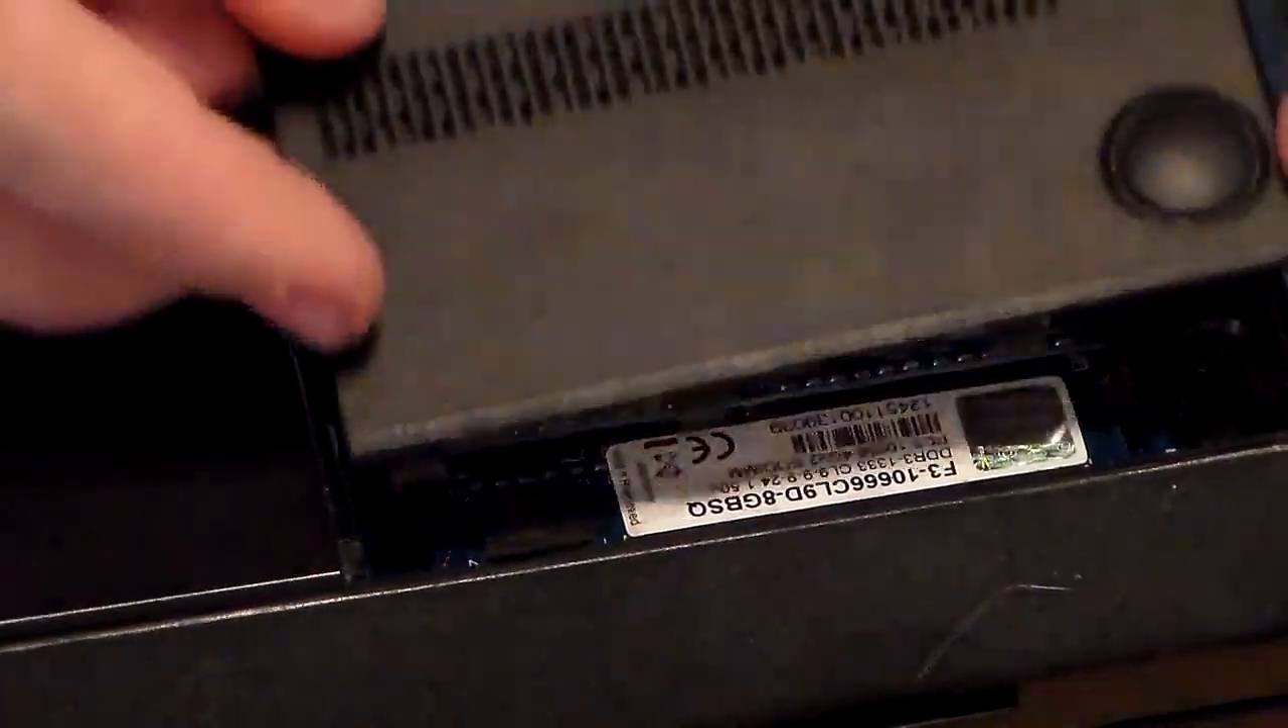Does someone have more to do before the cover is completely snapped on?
Yes.